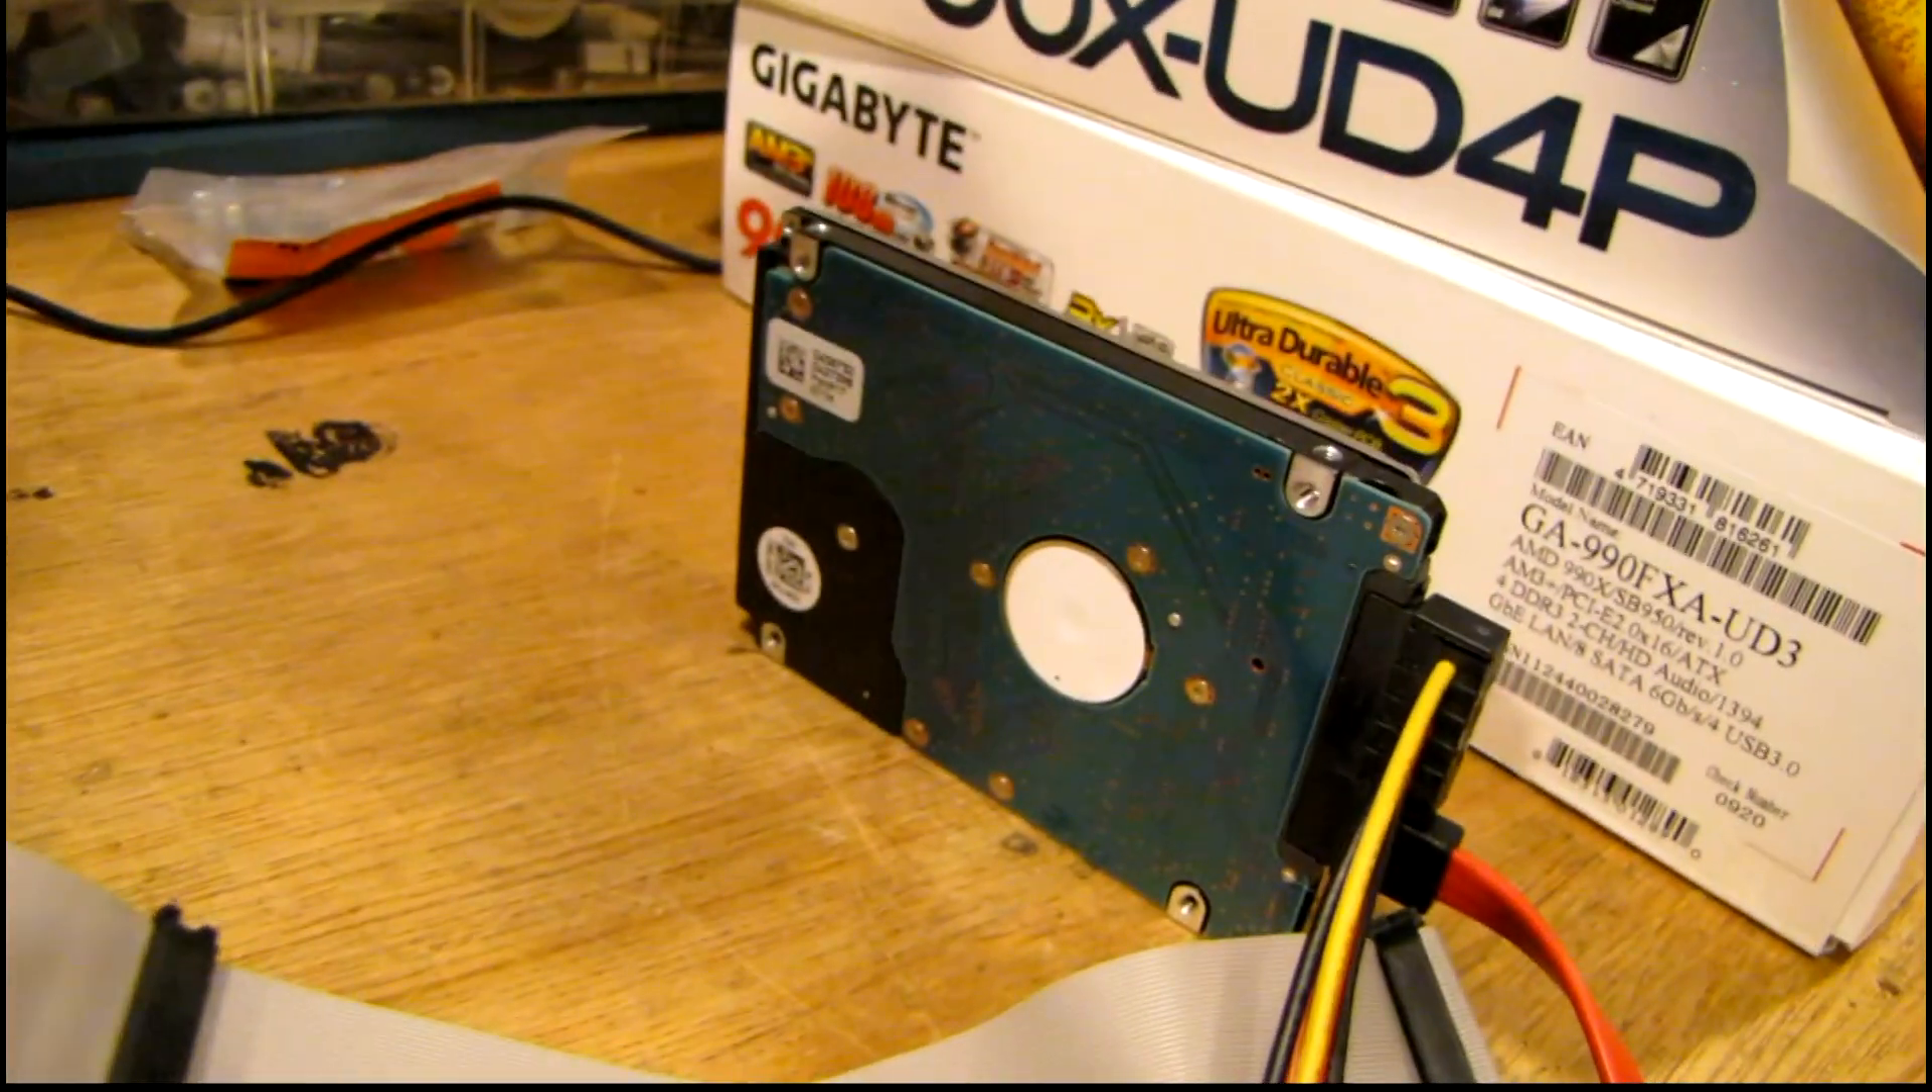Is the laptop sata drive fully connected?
Yes.